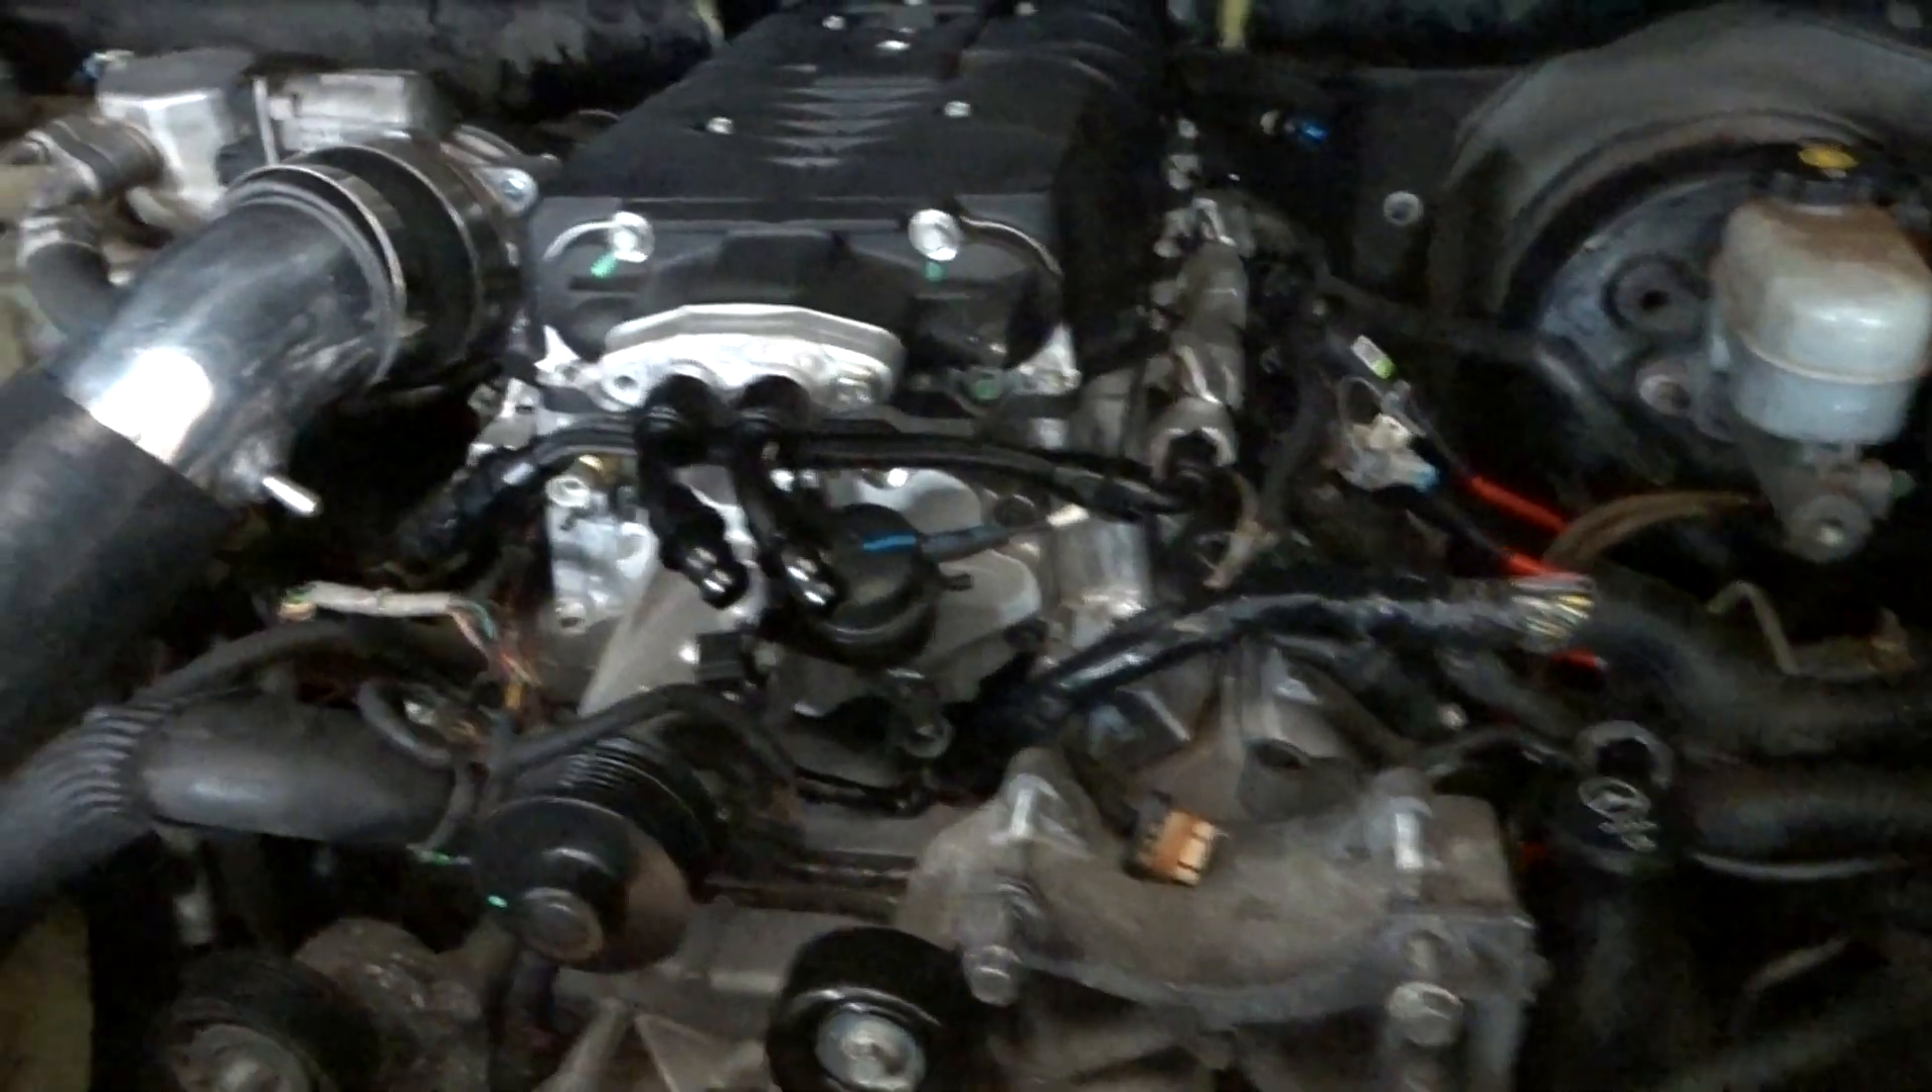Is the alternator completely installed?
No.